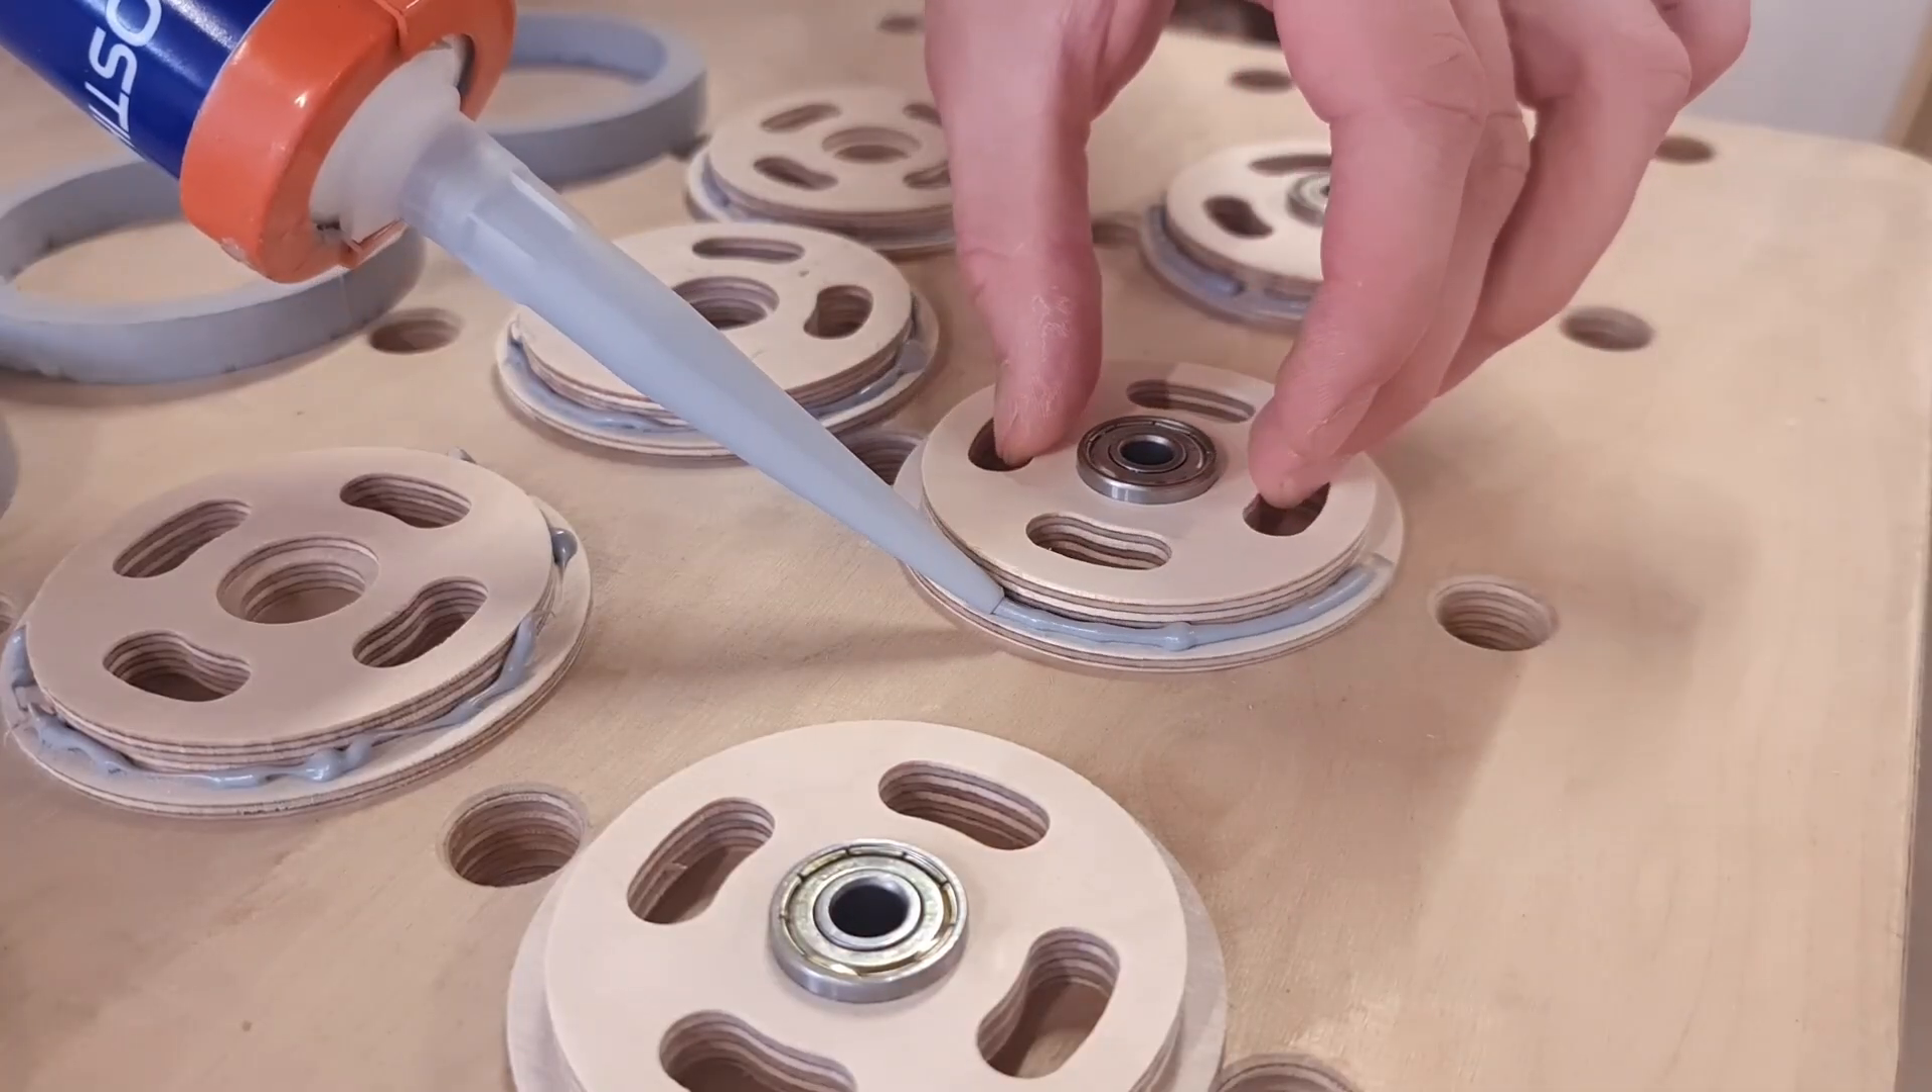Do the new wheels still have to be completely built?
Yes.